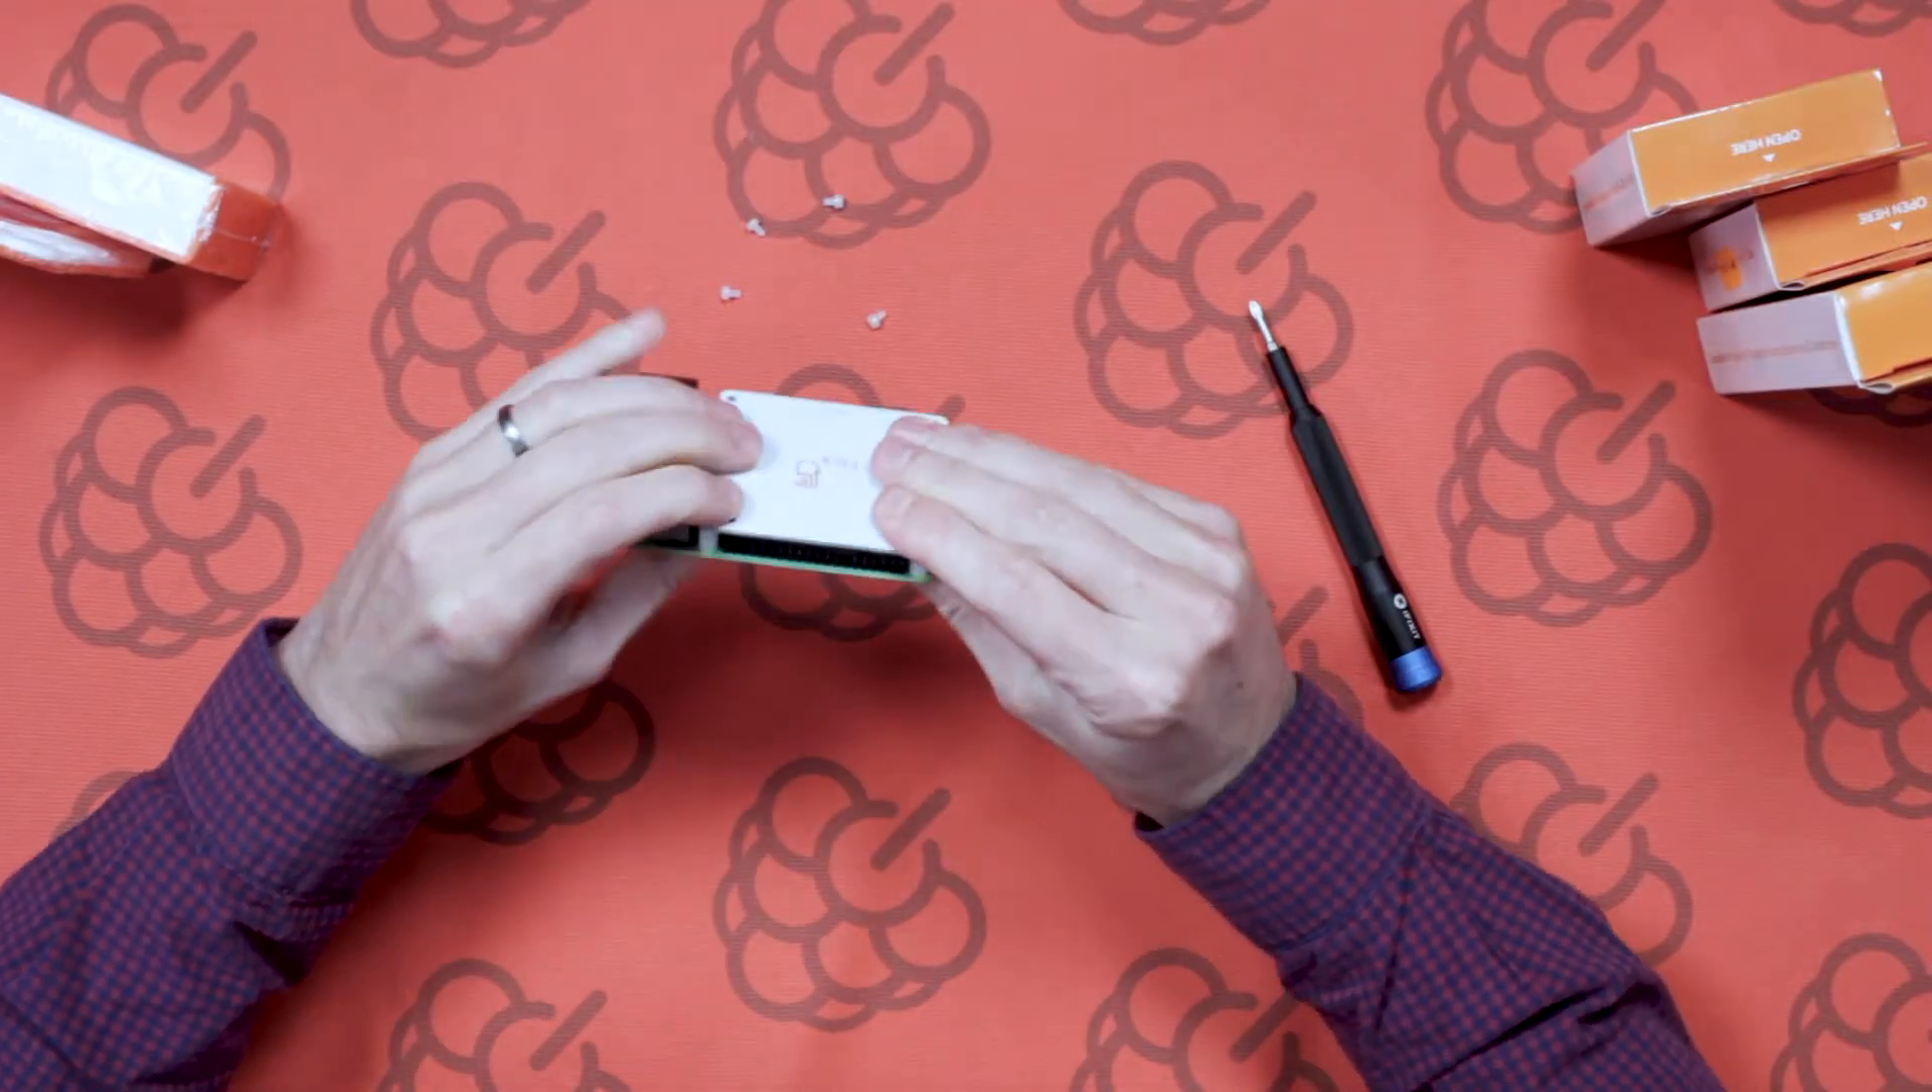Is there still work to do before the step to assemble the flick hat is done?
Yes.